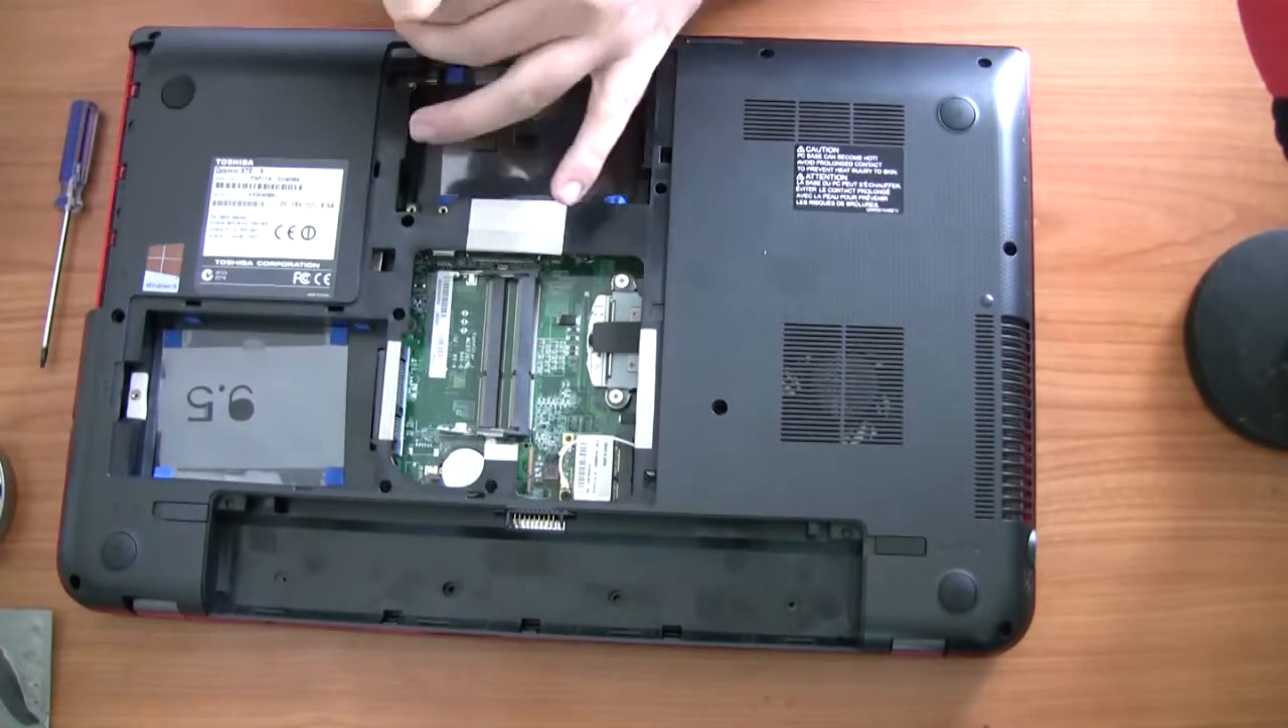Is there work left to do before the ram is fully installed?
Yes.